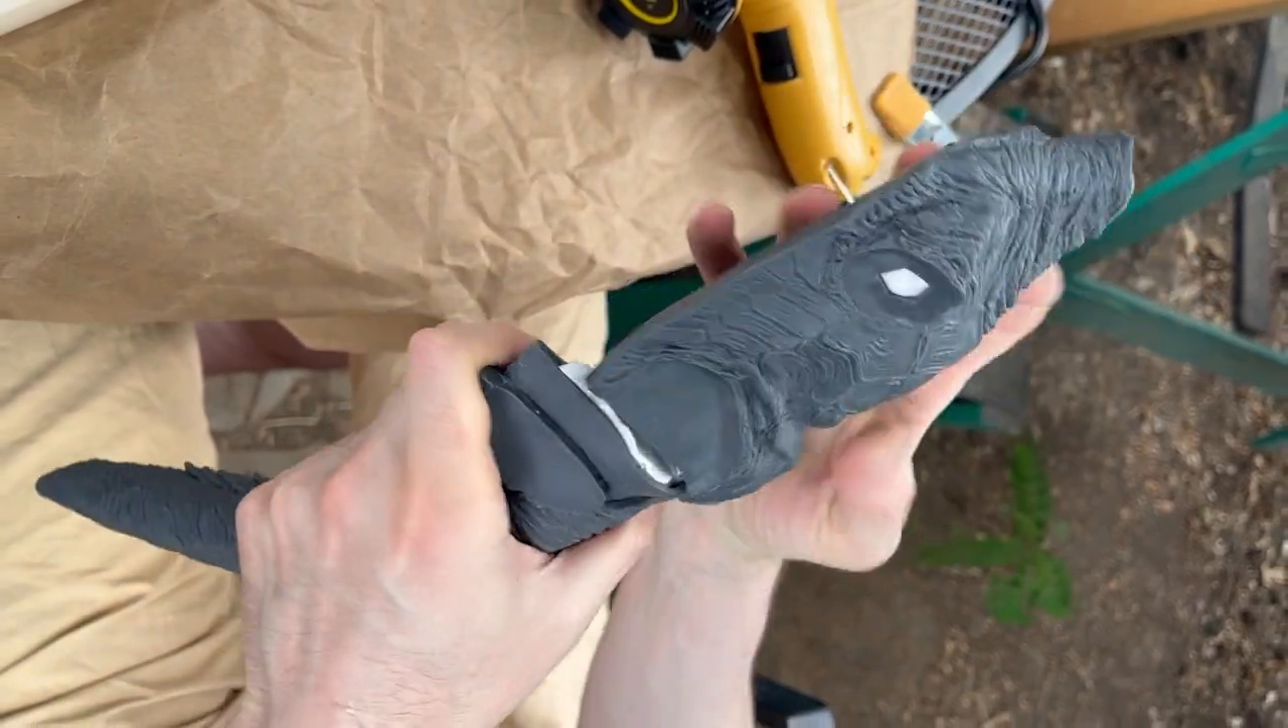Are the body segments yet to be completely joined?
Yes.